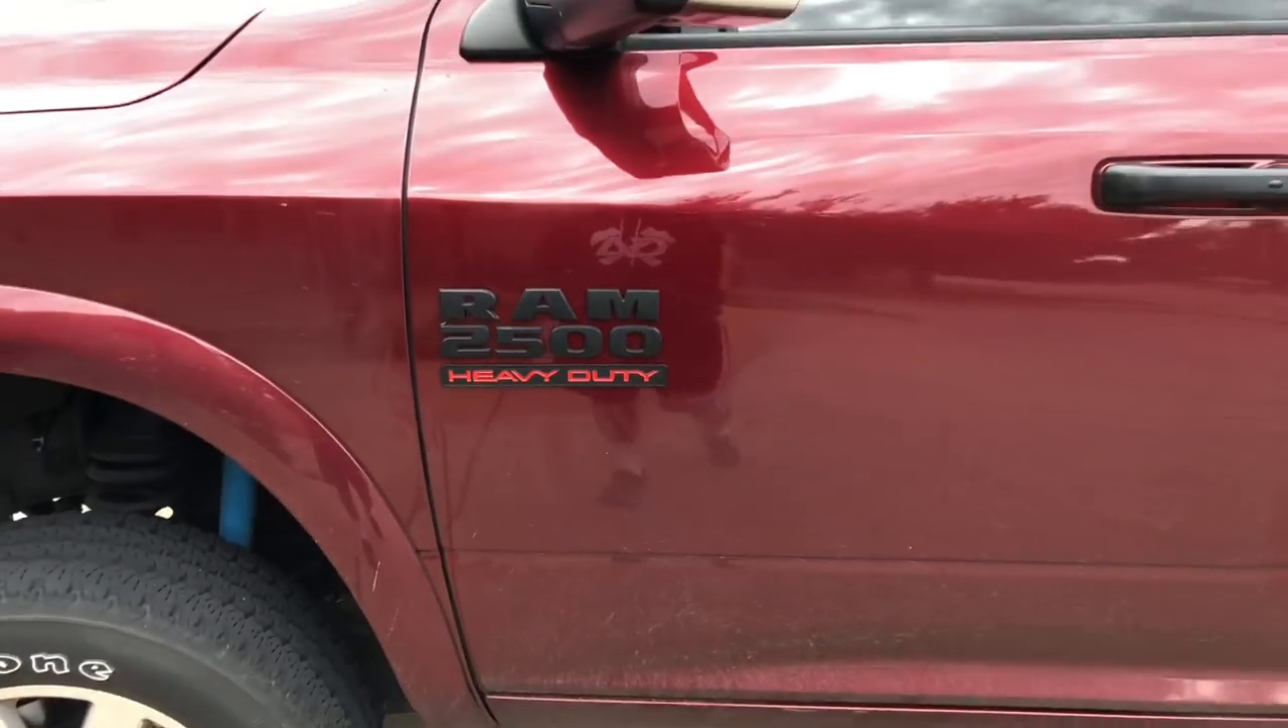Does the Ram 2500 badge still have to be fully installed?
No.